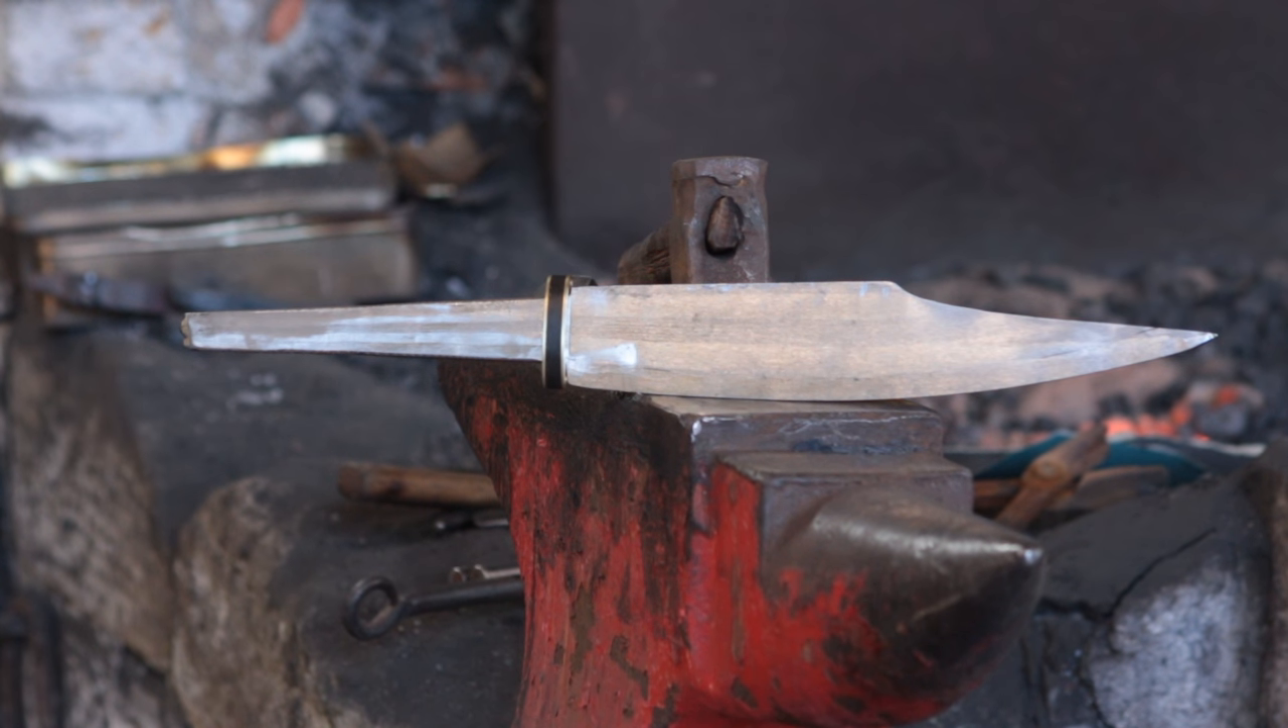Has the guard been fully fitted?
Yes.